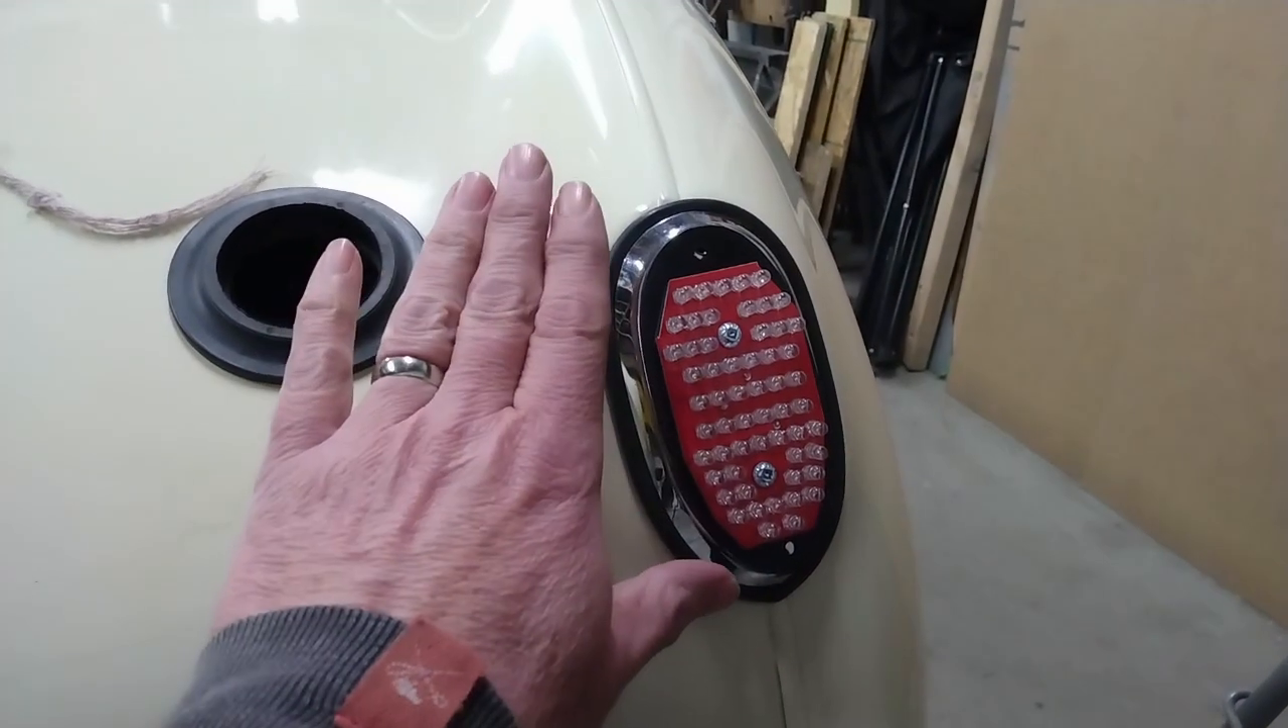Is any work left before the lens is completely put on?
Yes.